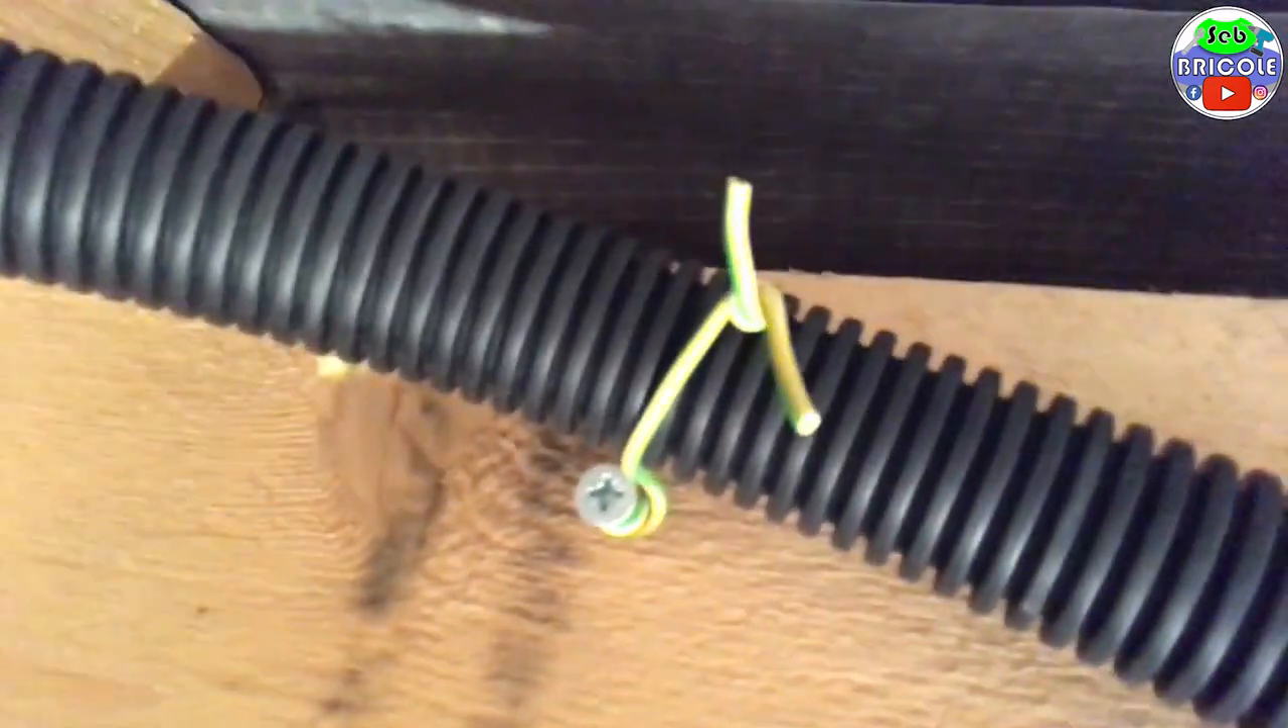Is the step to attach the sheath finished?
Yes.